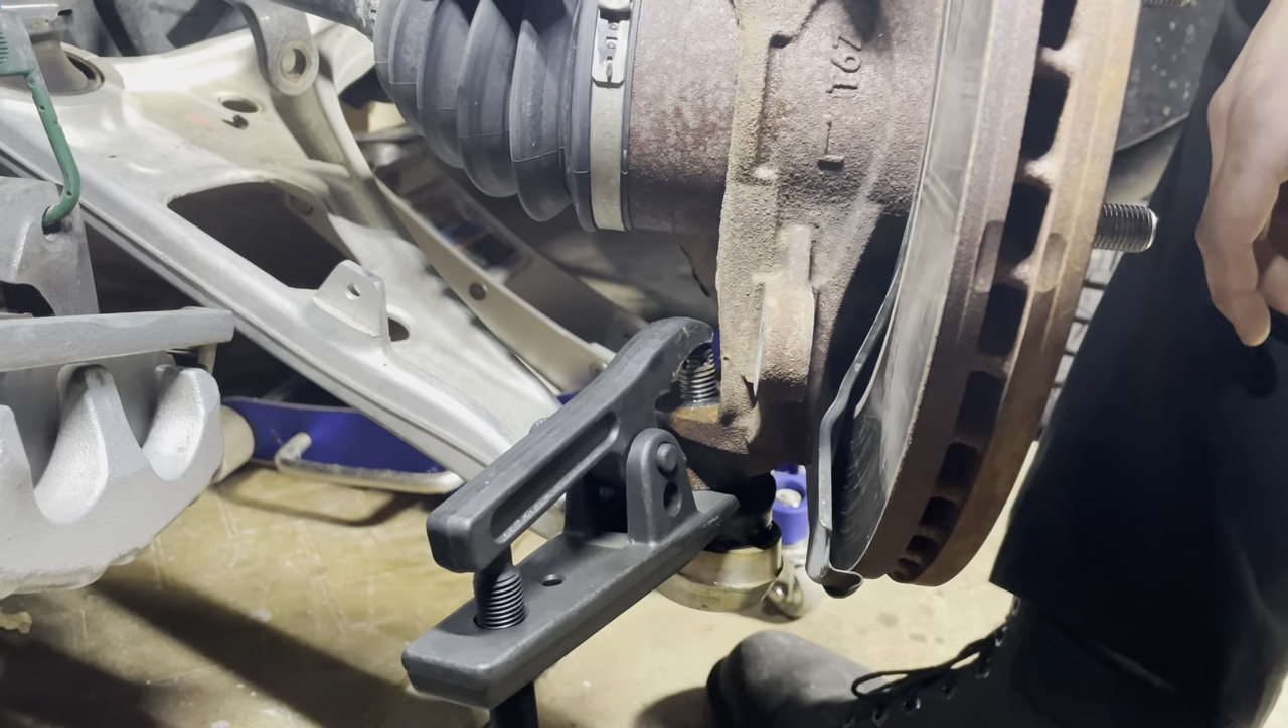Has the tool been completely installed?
Yes.